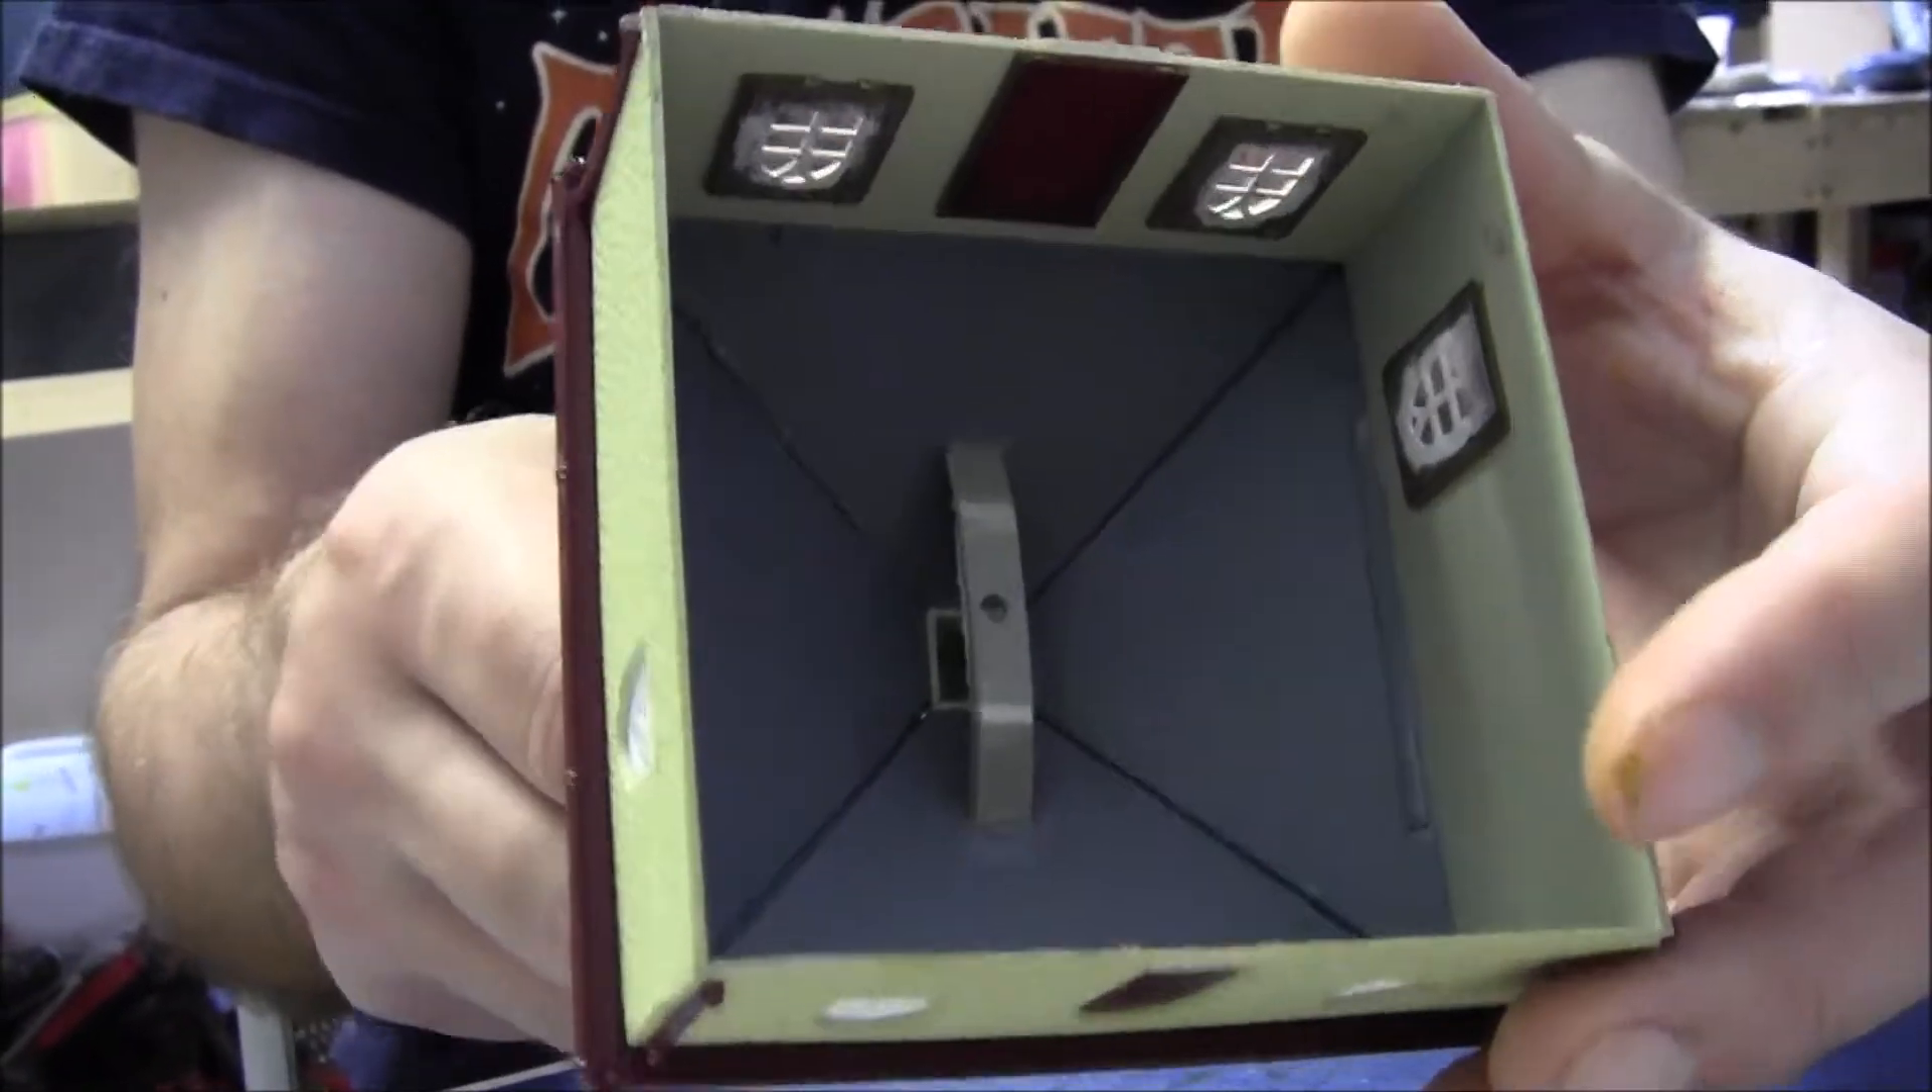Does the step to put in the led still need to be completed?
Yes.